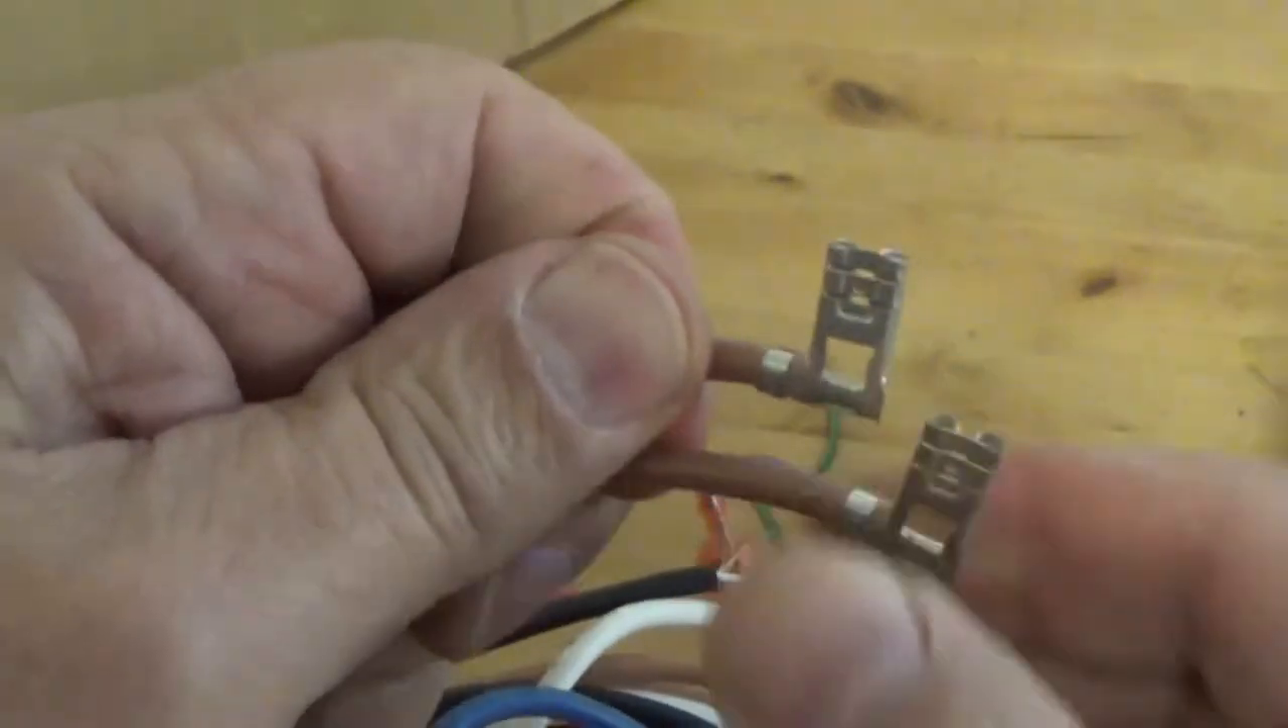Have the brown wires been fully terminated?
Yes.